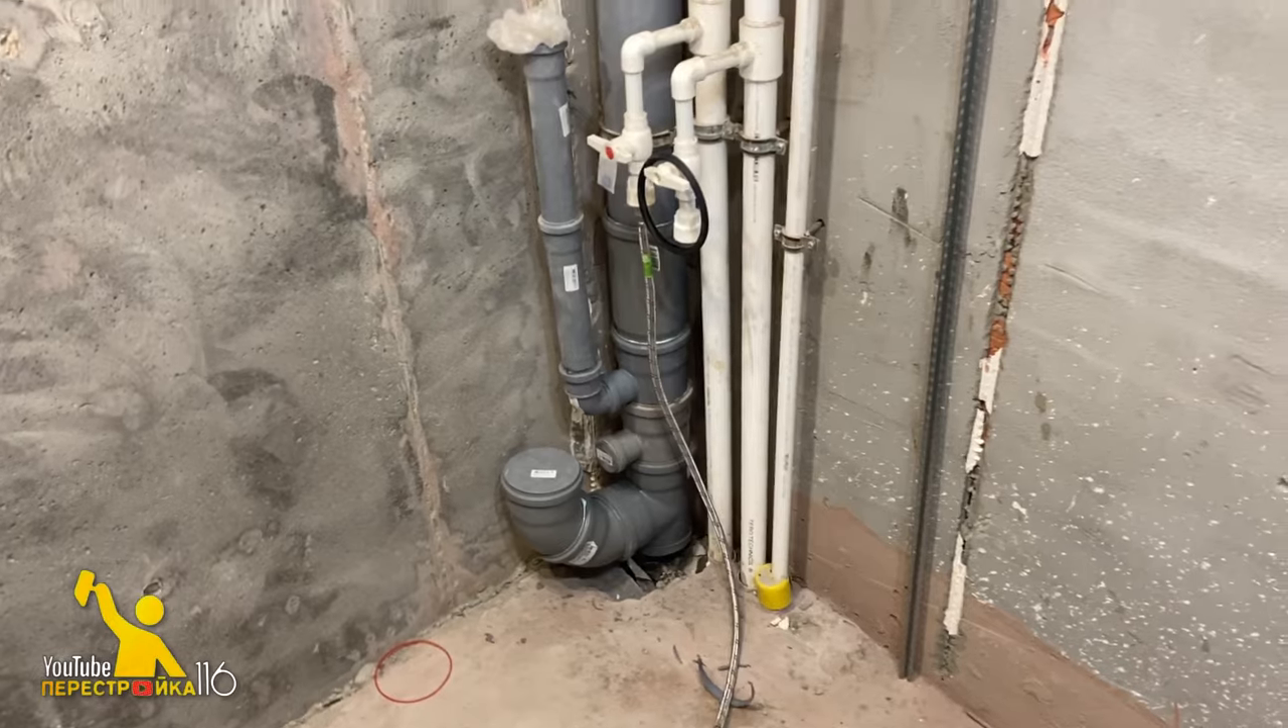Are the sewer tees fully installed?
Yes.